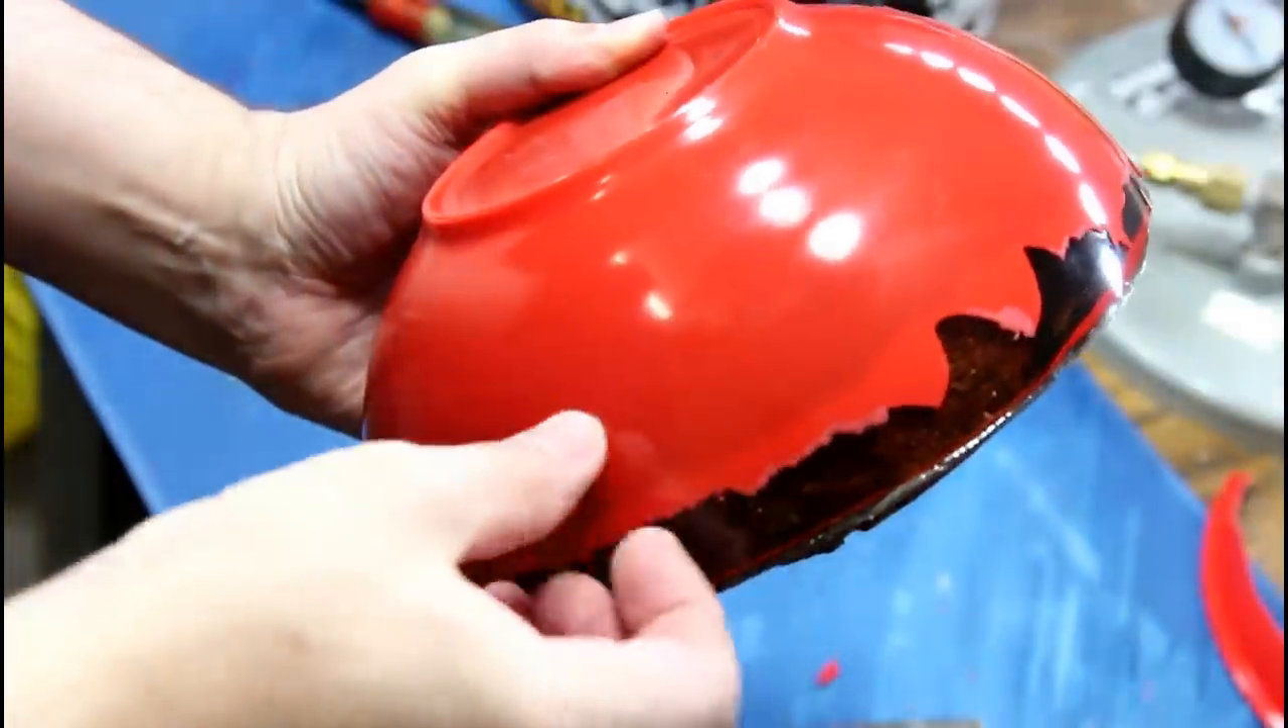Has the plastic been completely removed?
No.